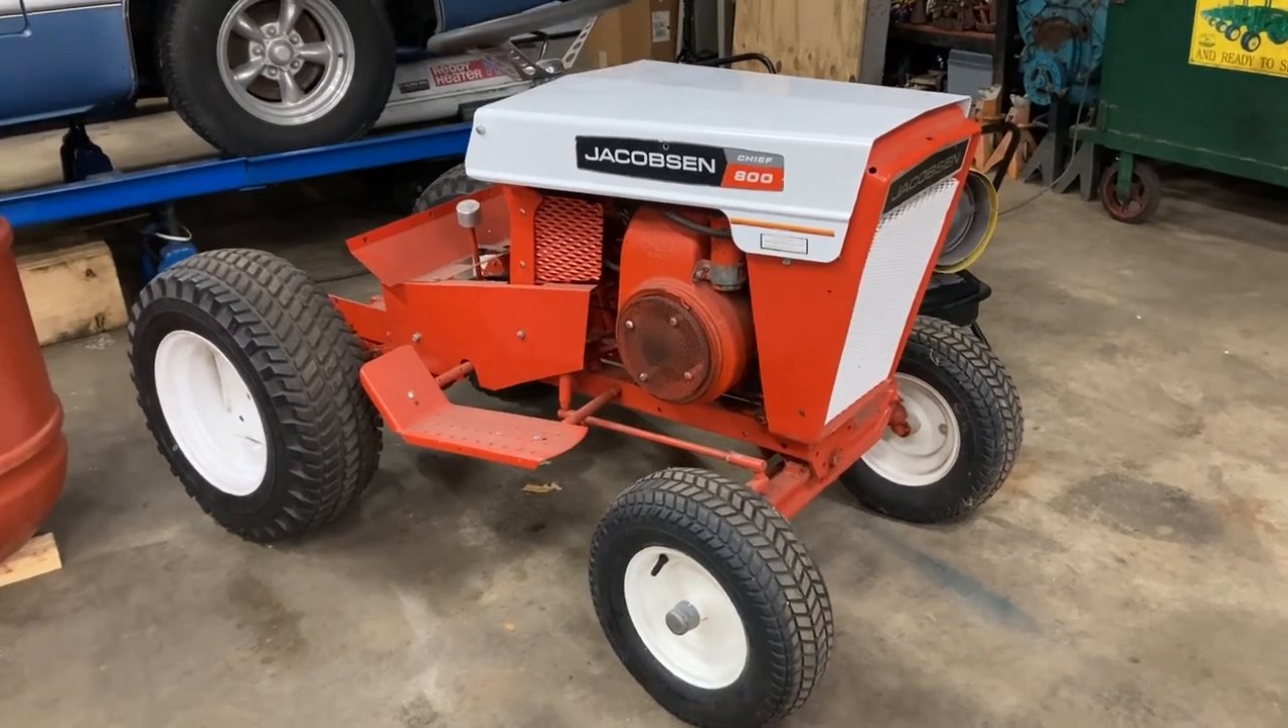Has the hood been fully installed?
Yes.